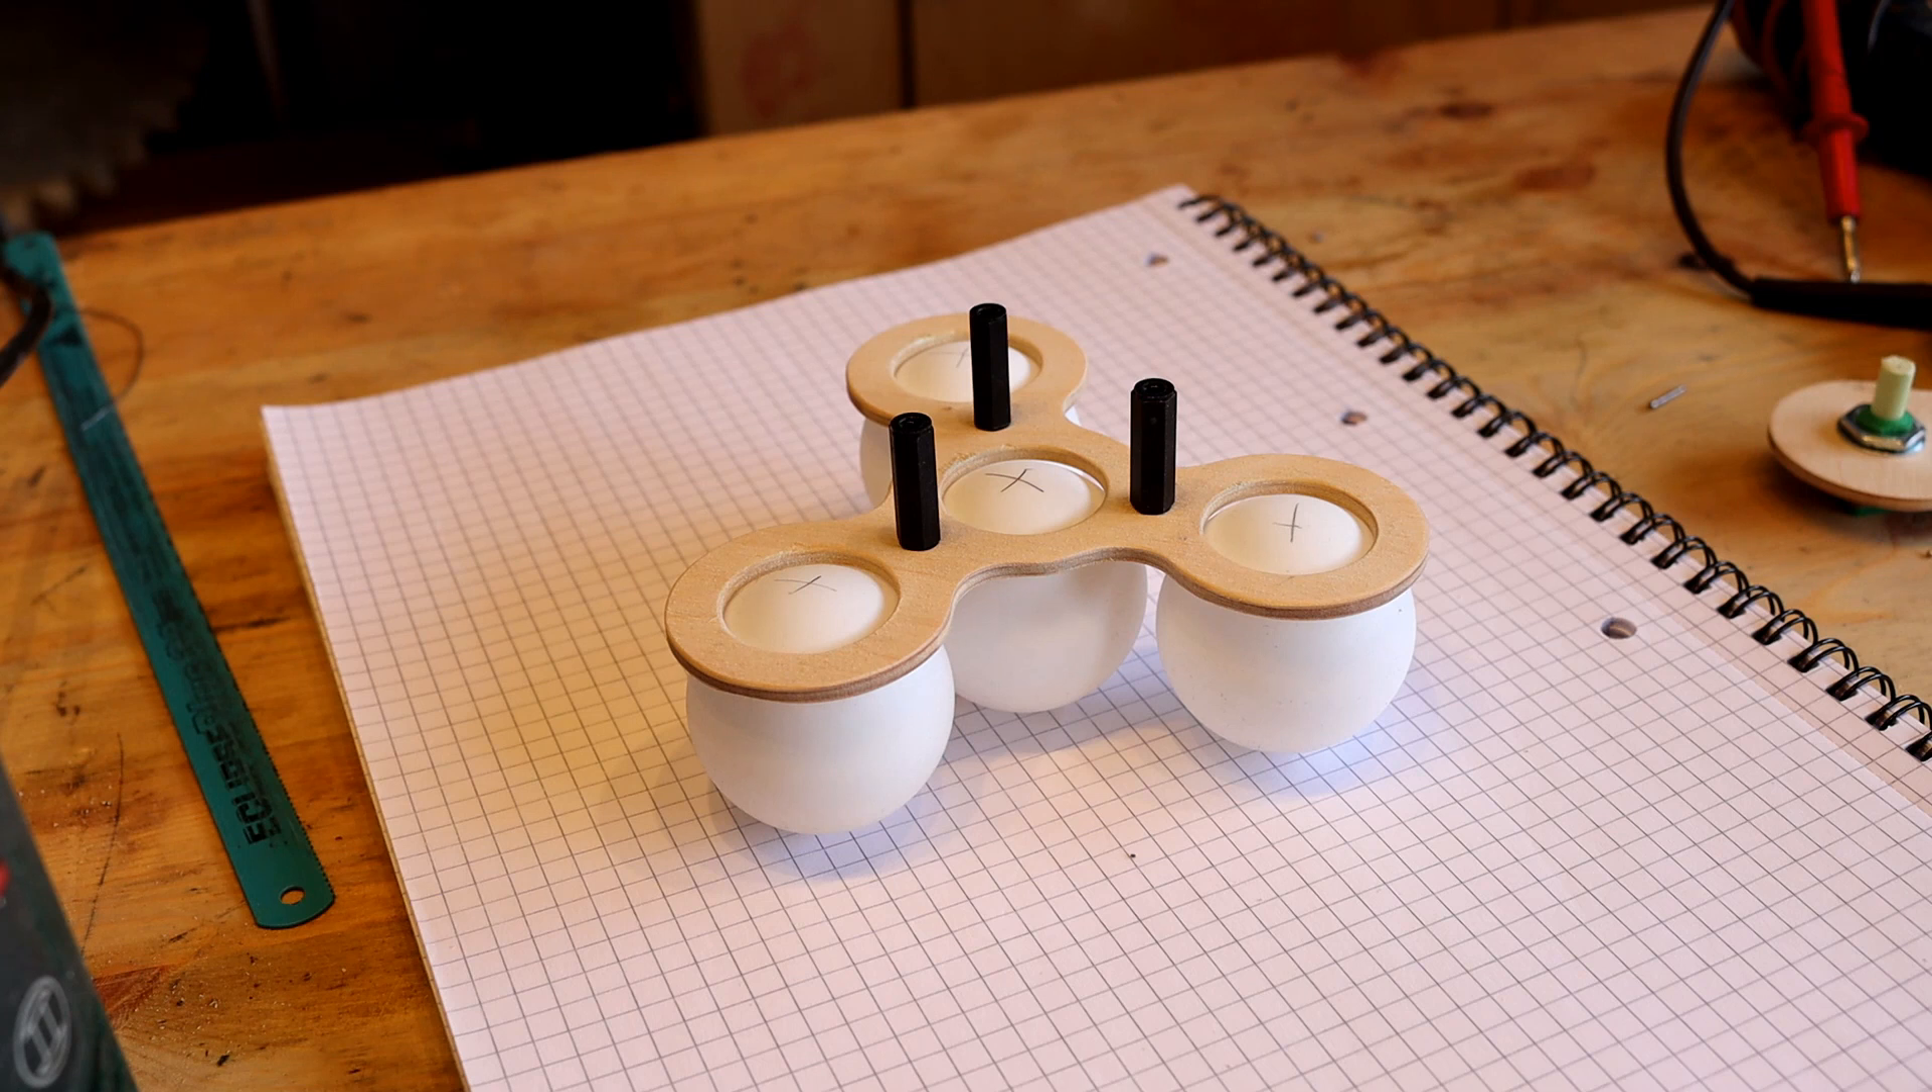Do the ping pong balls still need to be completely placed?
No.